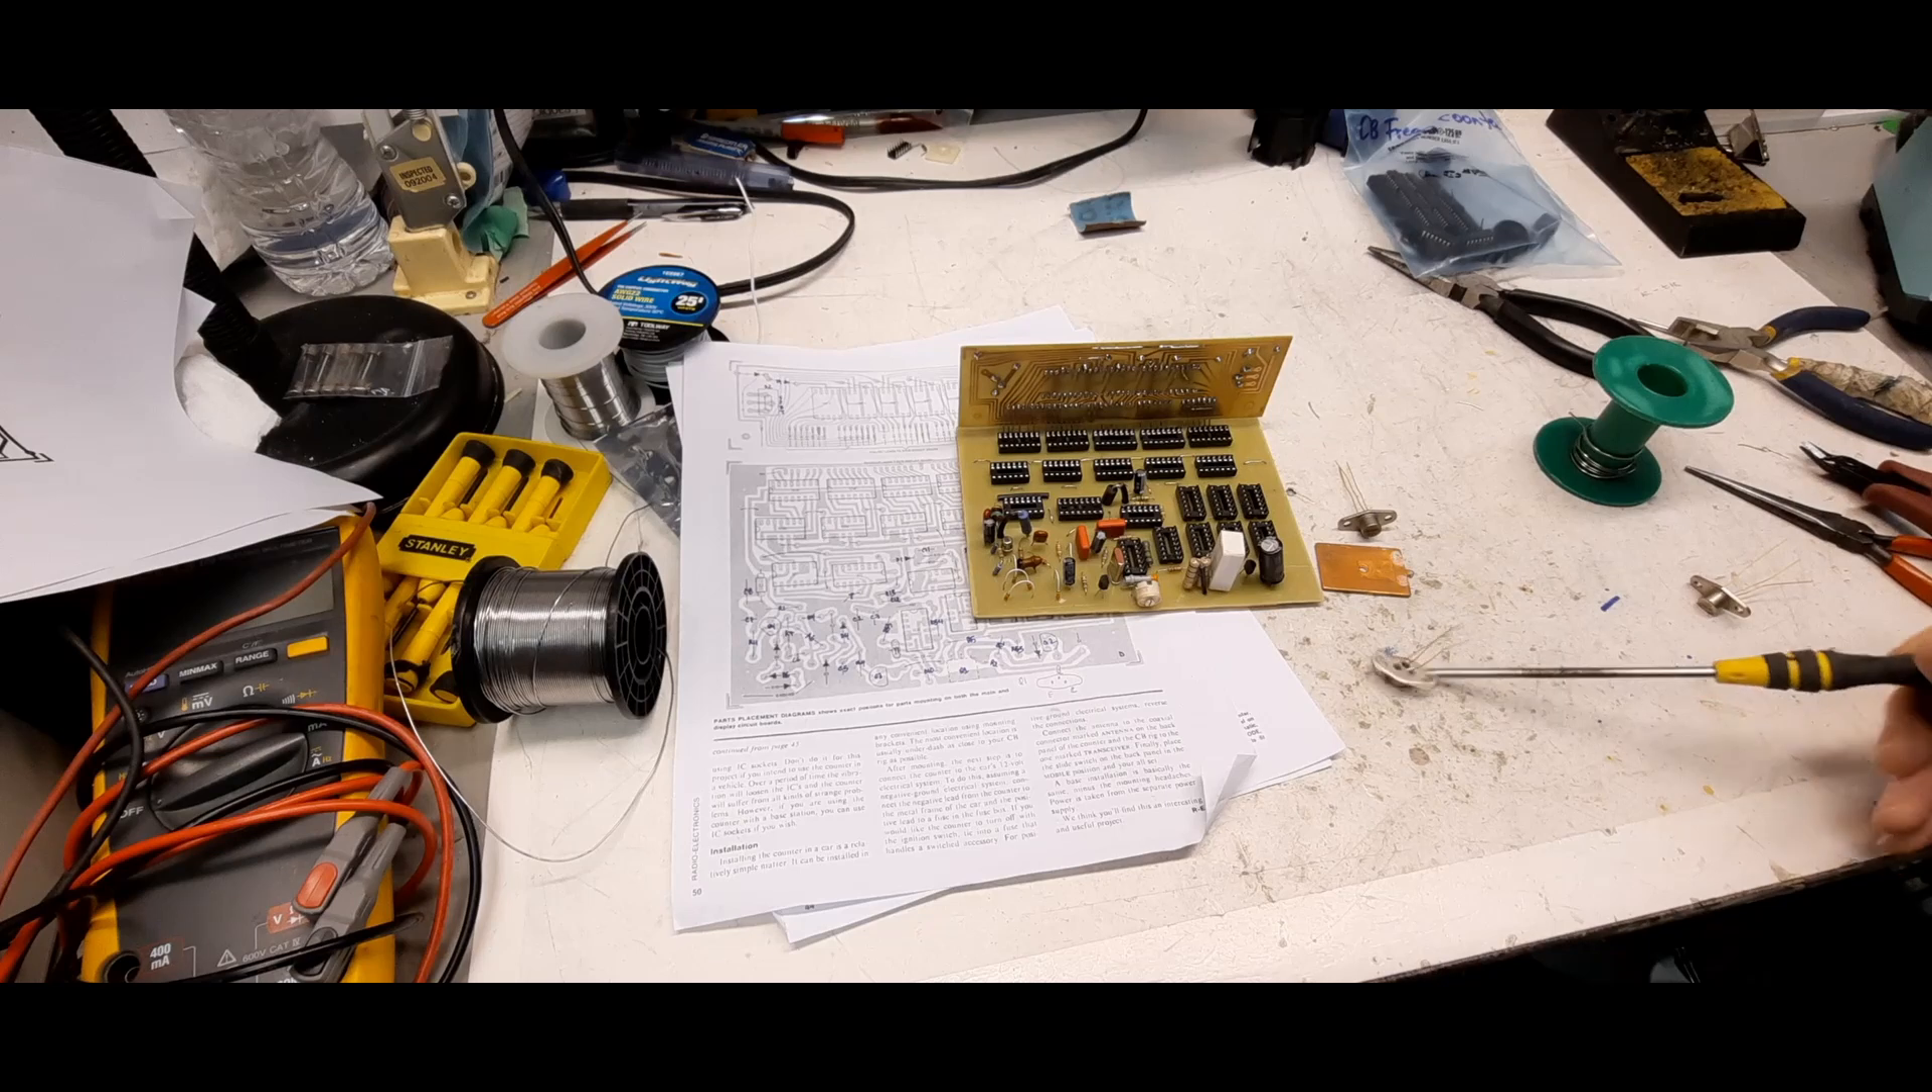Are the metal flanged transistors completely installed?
No.